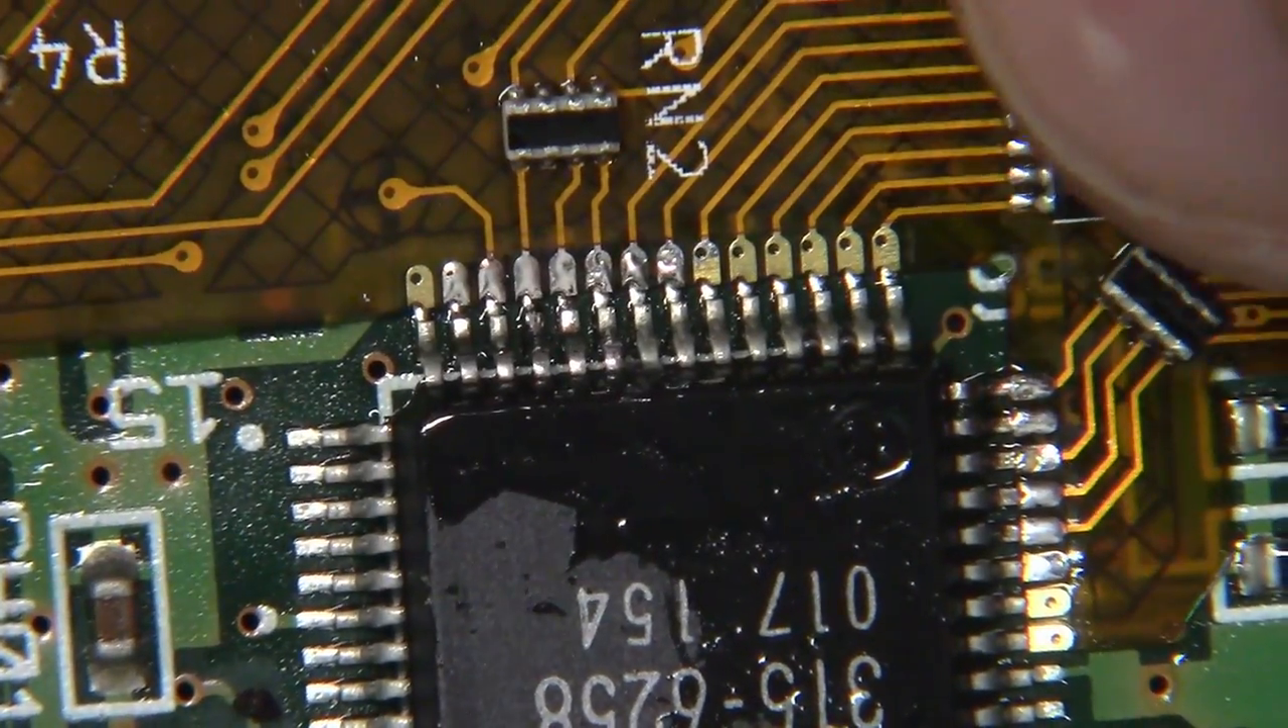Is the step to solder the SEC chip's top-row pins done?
No.